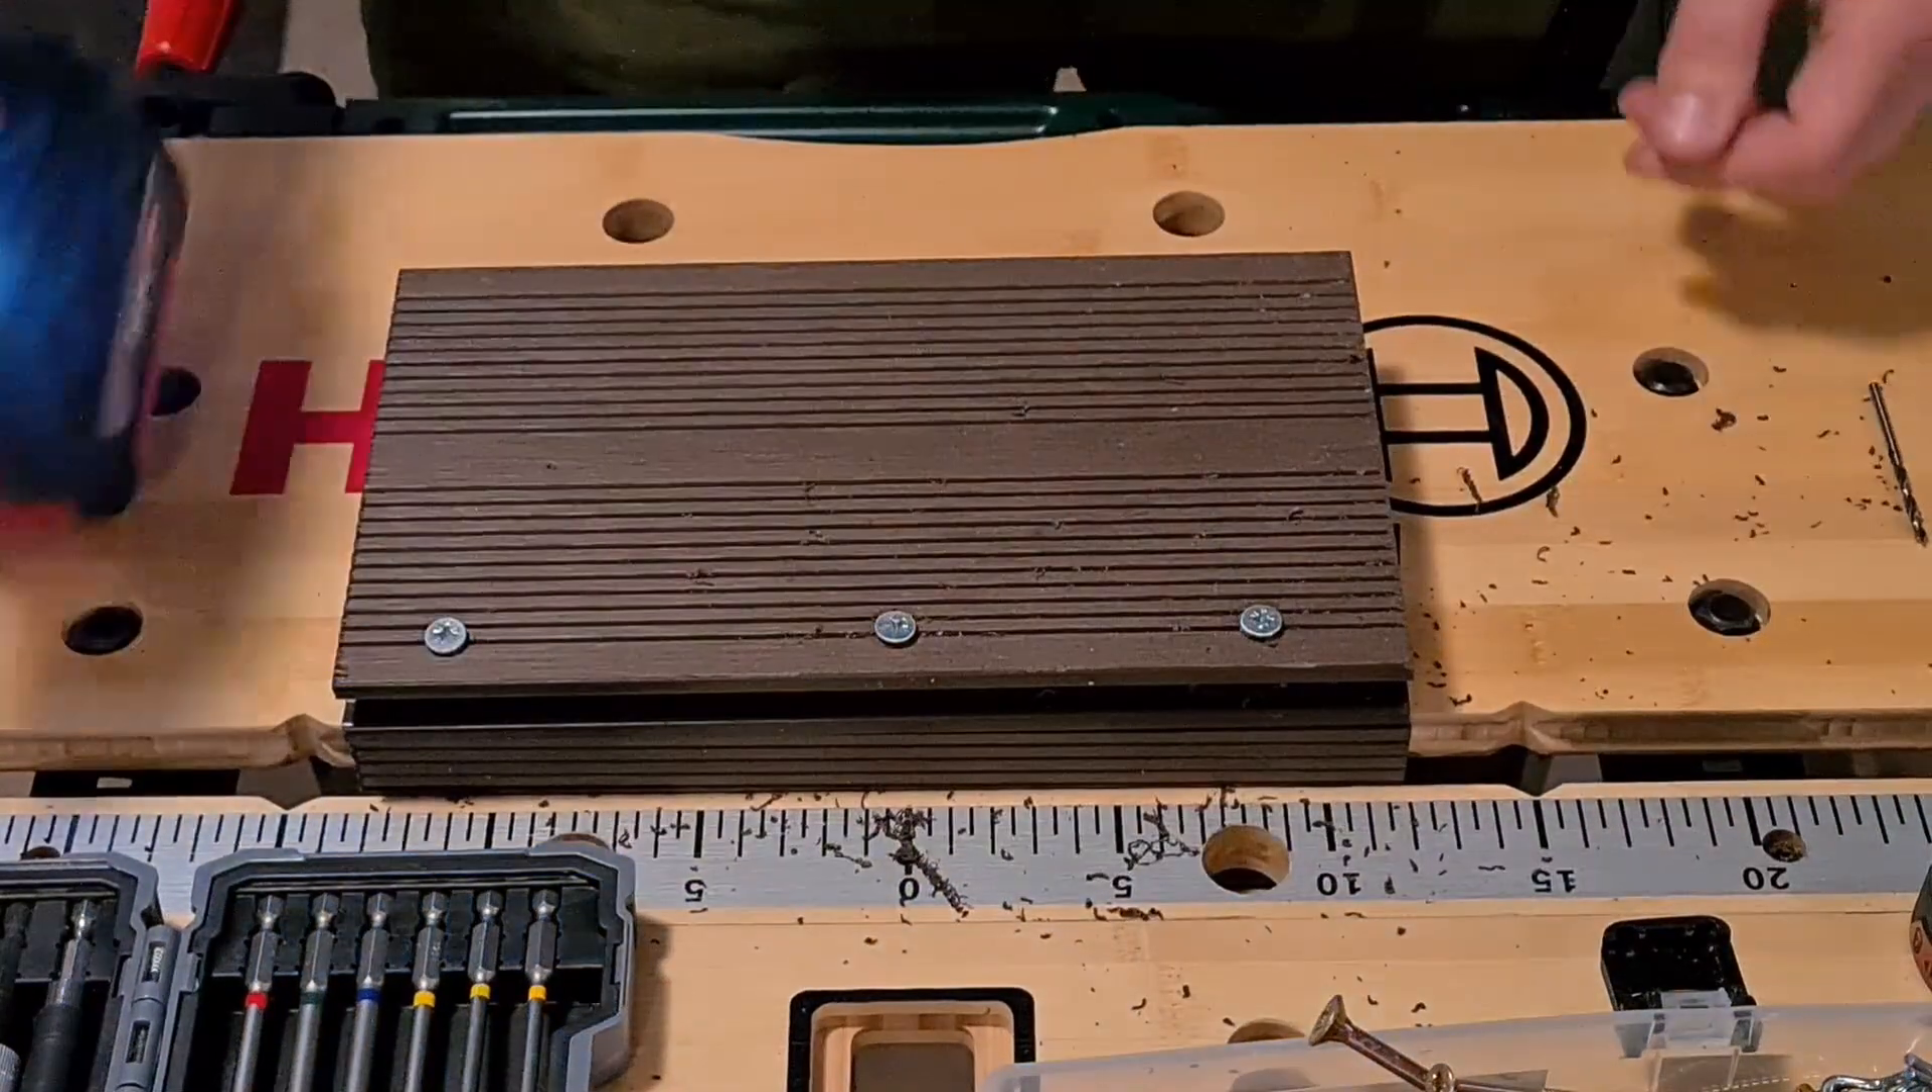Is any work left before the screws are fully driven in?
No.